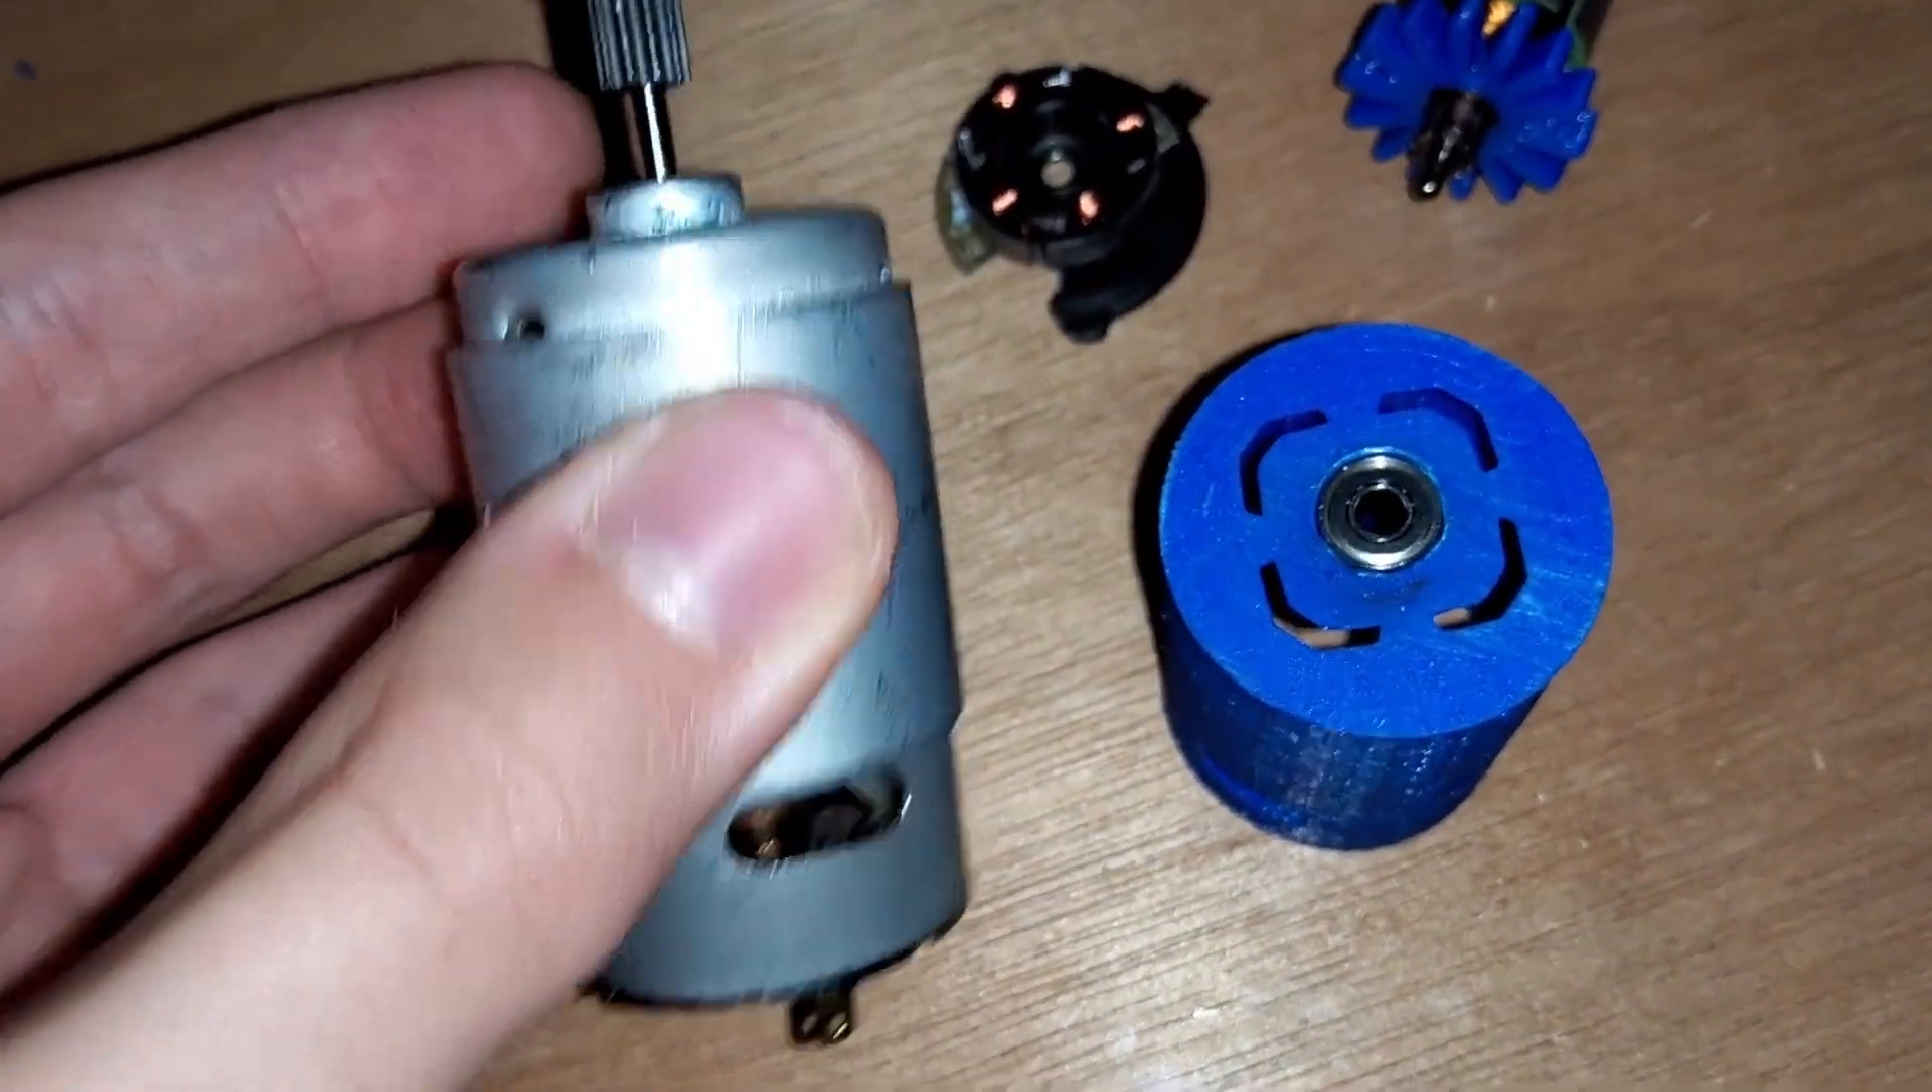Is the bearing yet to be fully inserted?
No.